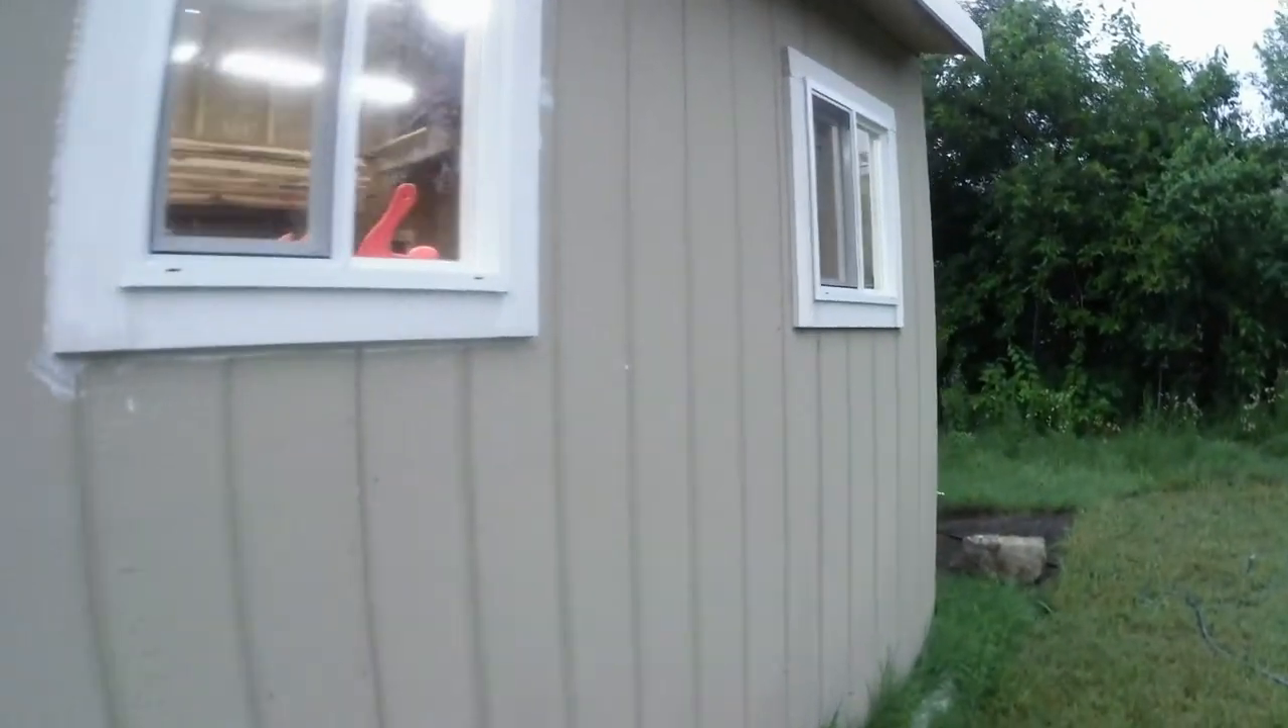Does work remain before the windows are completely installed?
No.